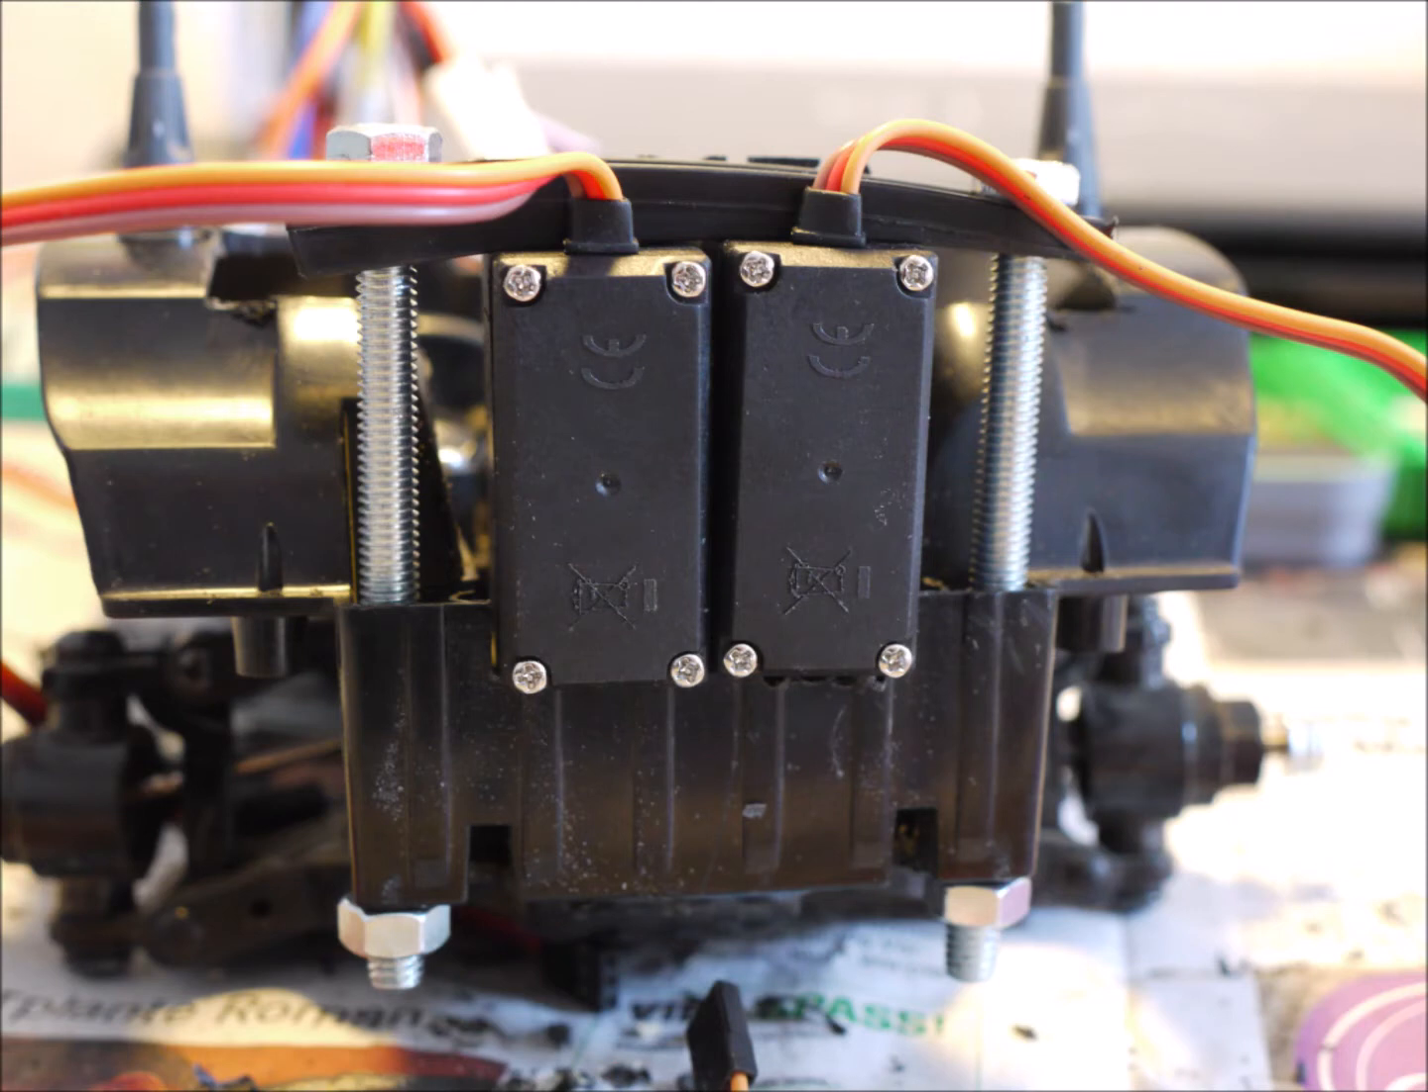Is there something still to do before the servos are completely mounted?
No.